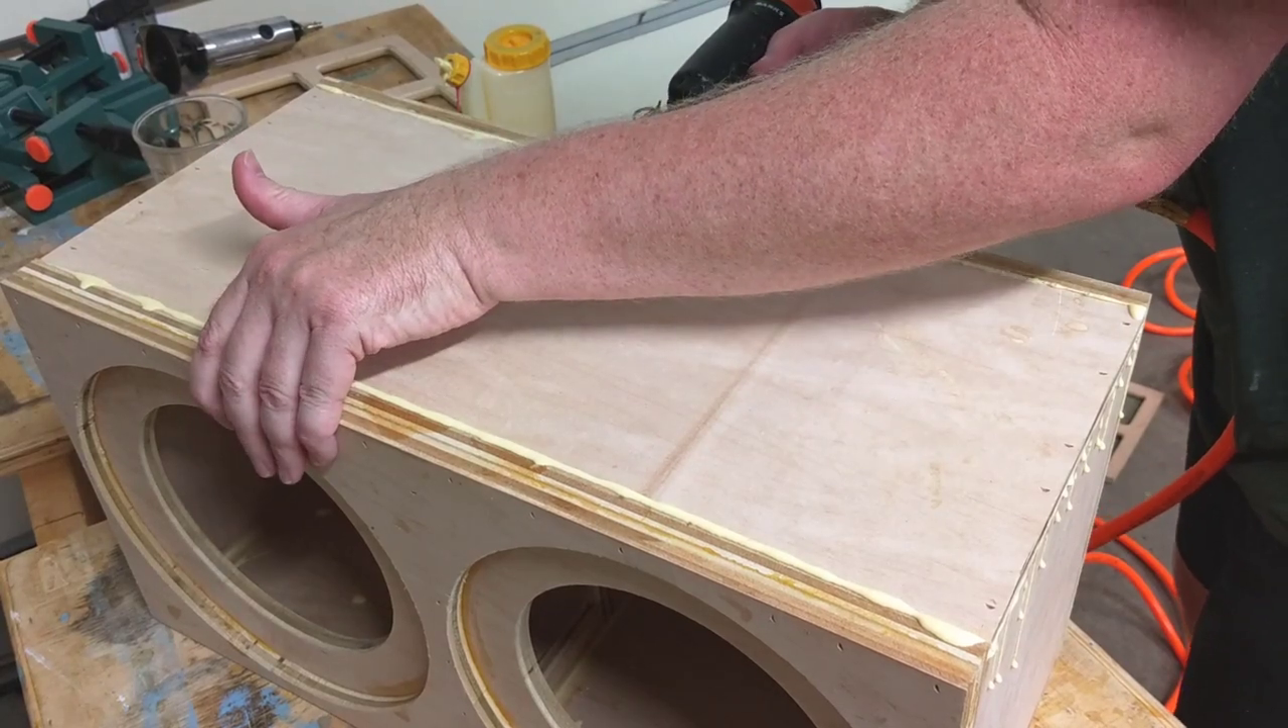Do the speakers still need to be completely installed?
Yes.